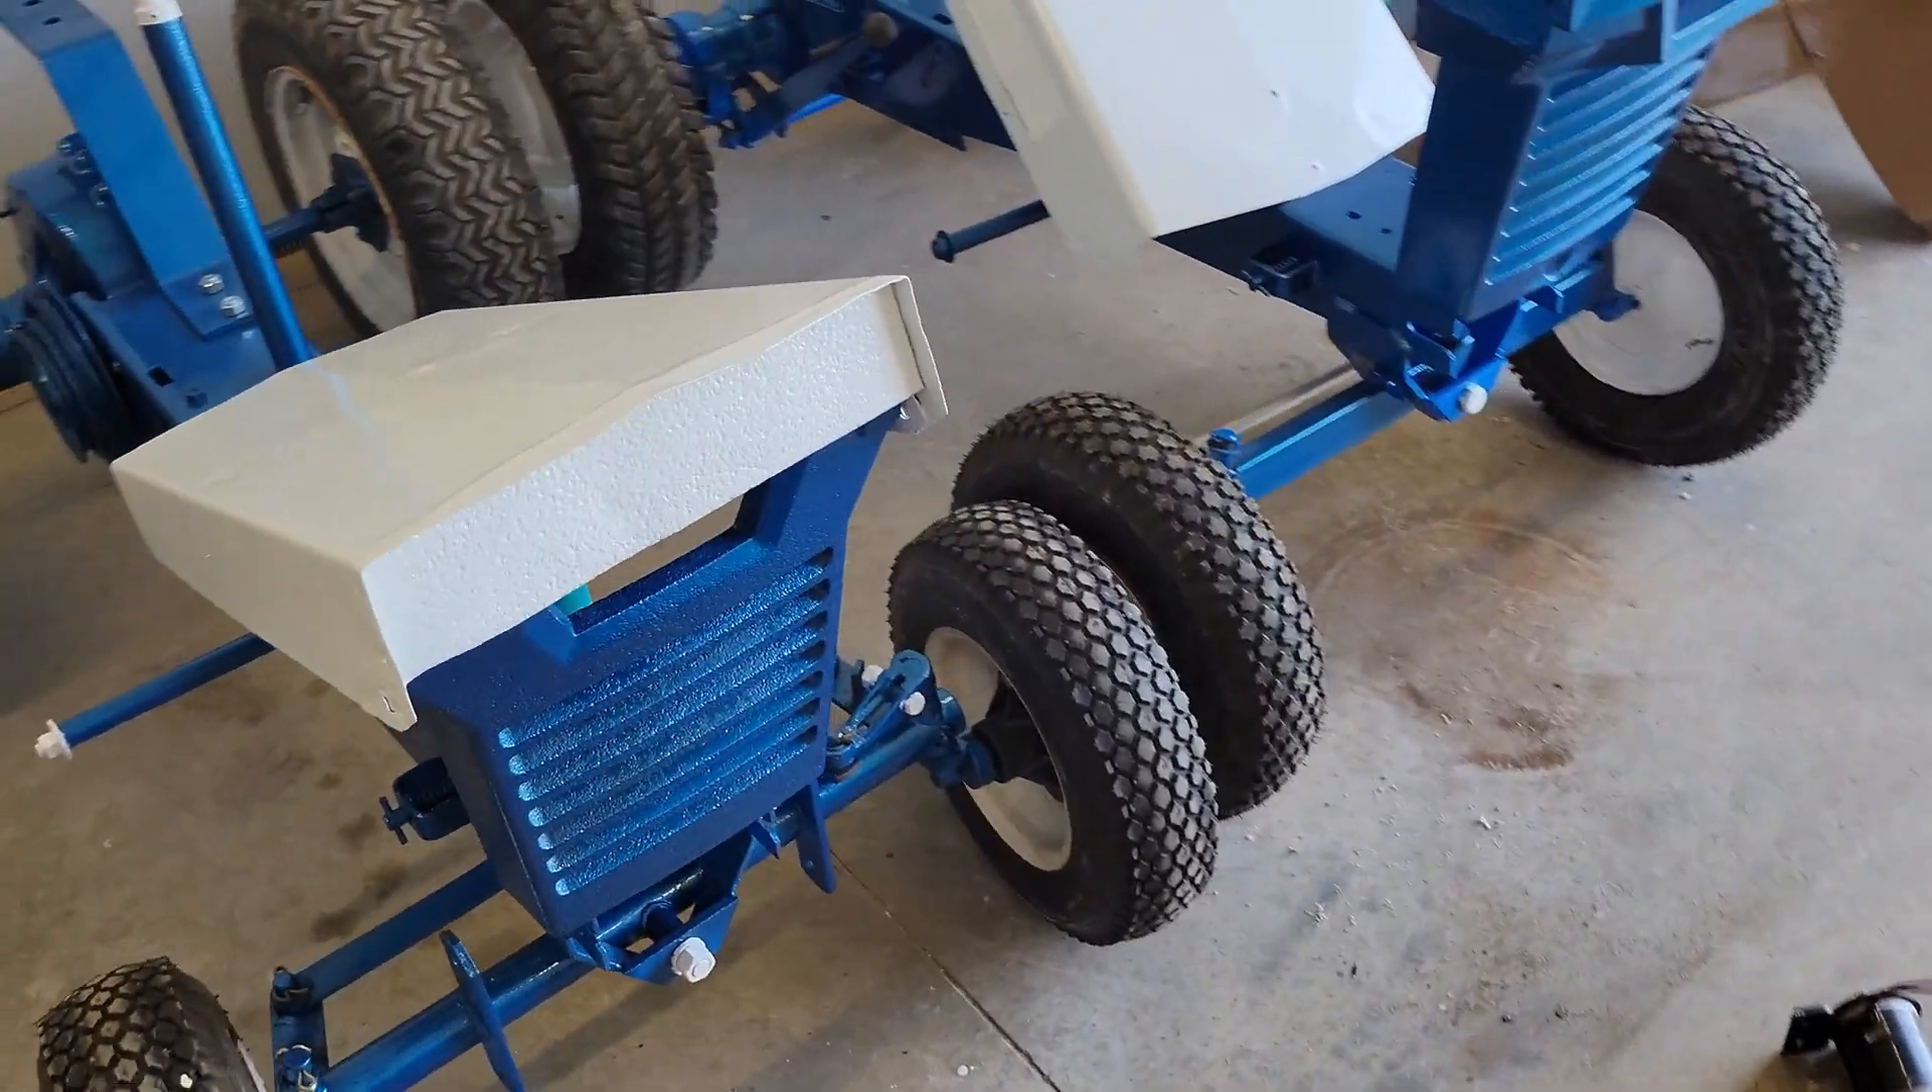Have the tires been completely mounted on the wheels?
Yes.